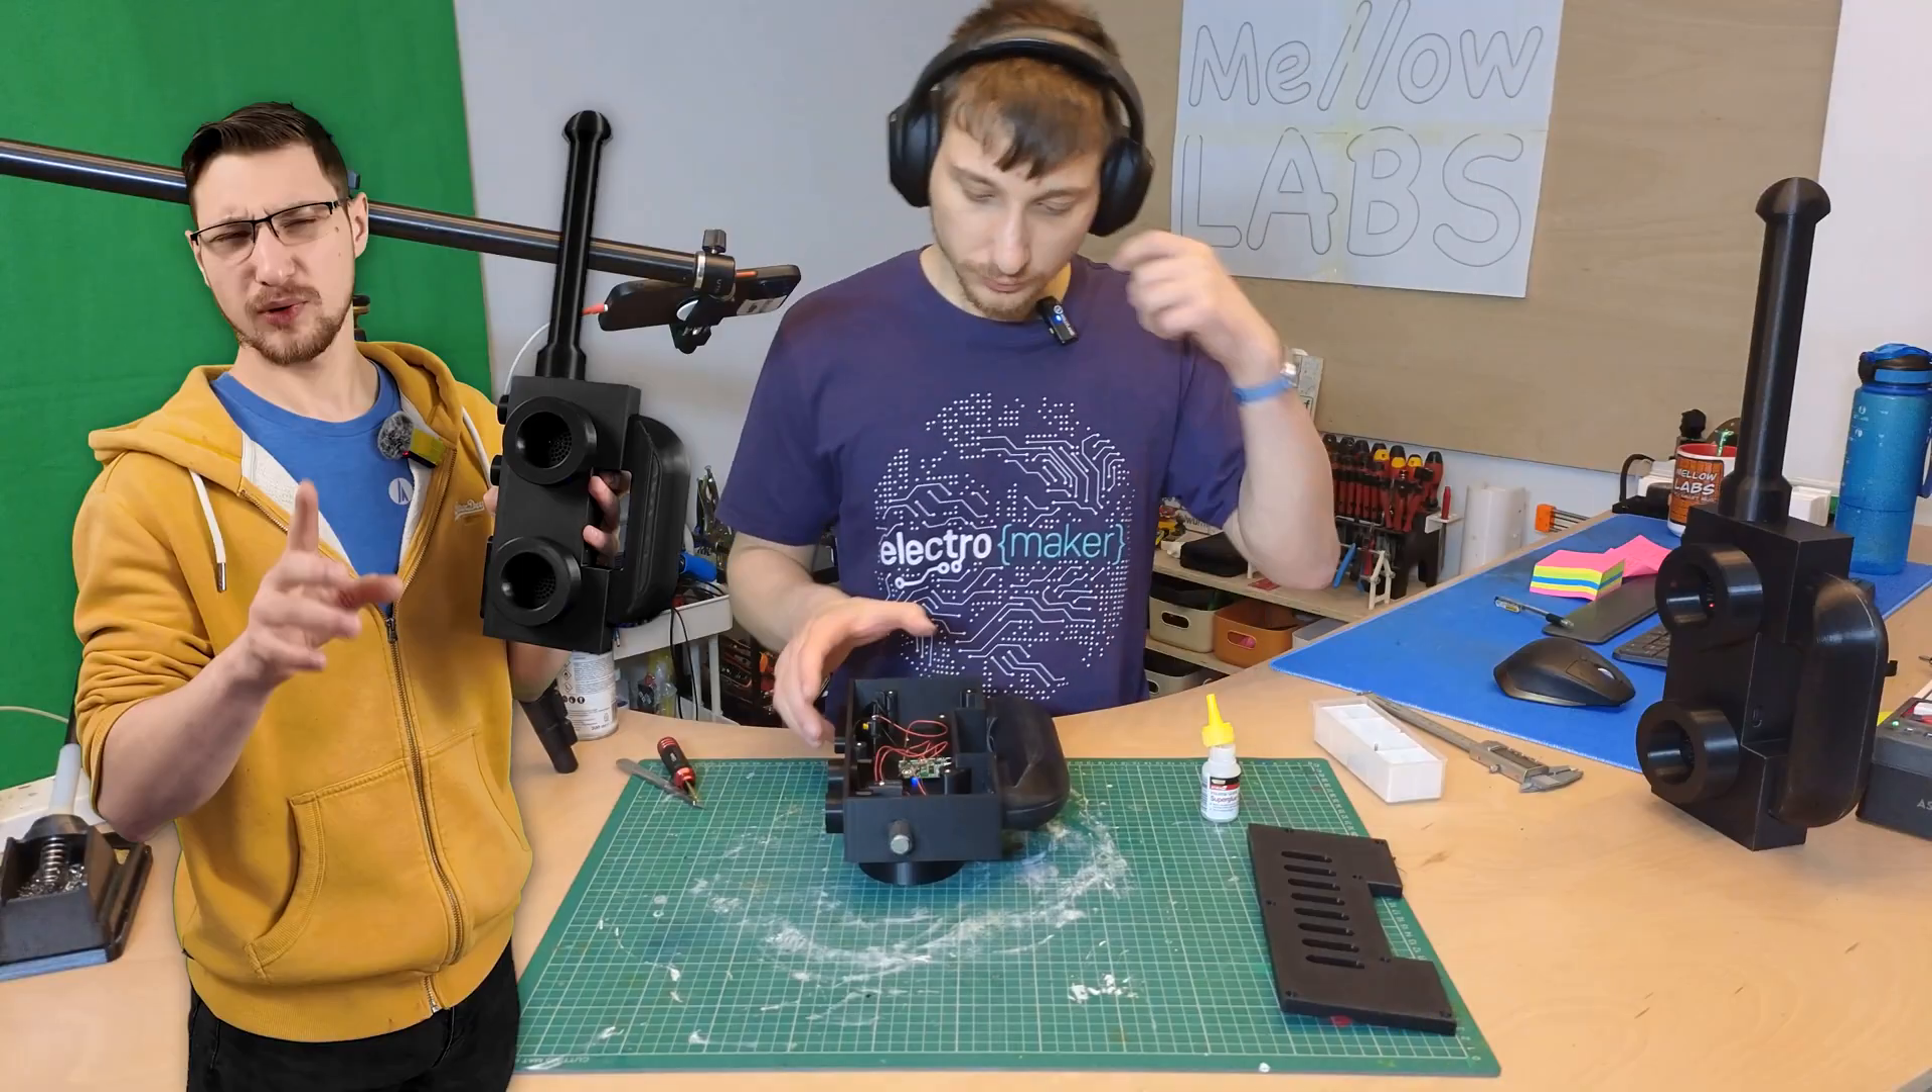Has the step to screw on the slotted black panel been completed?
No.